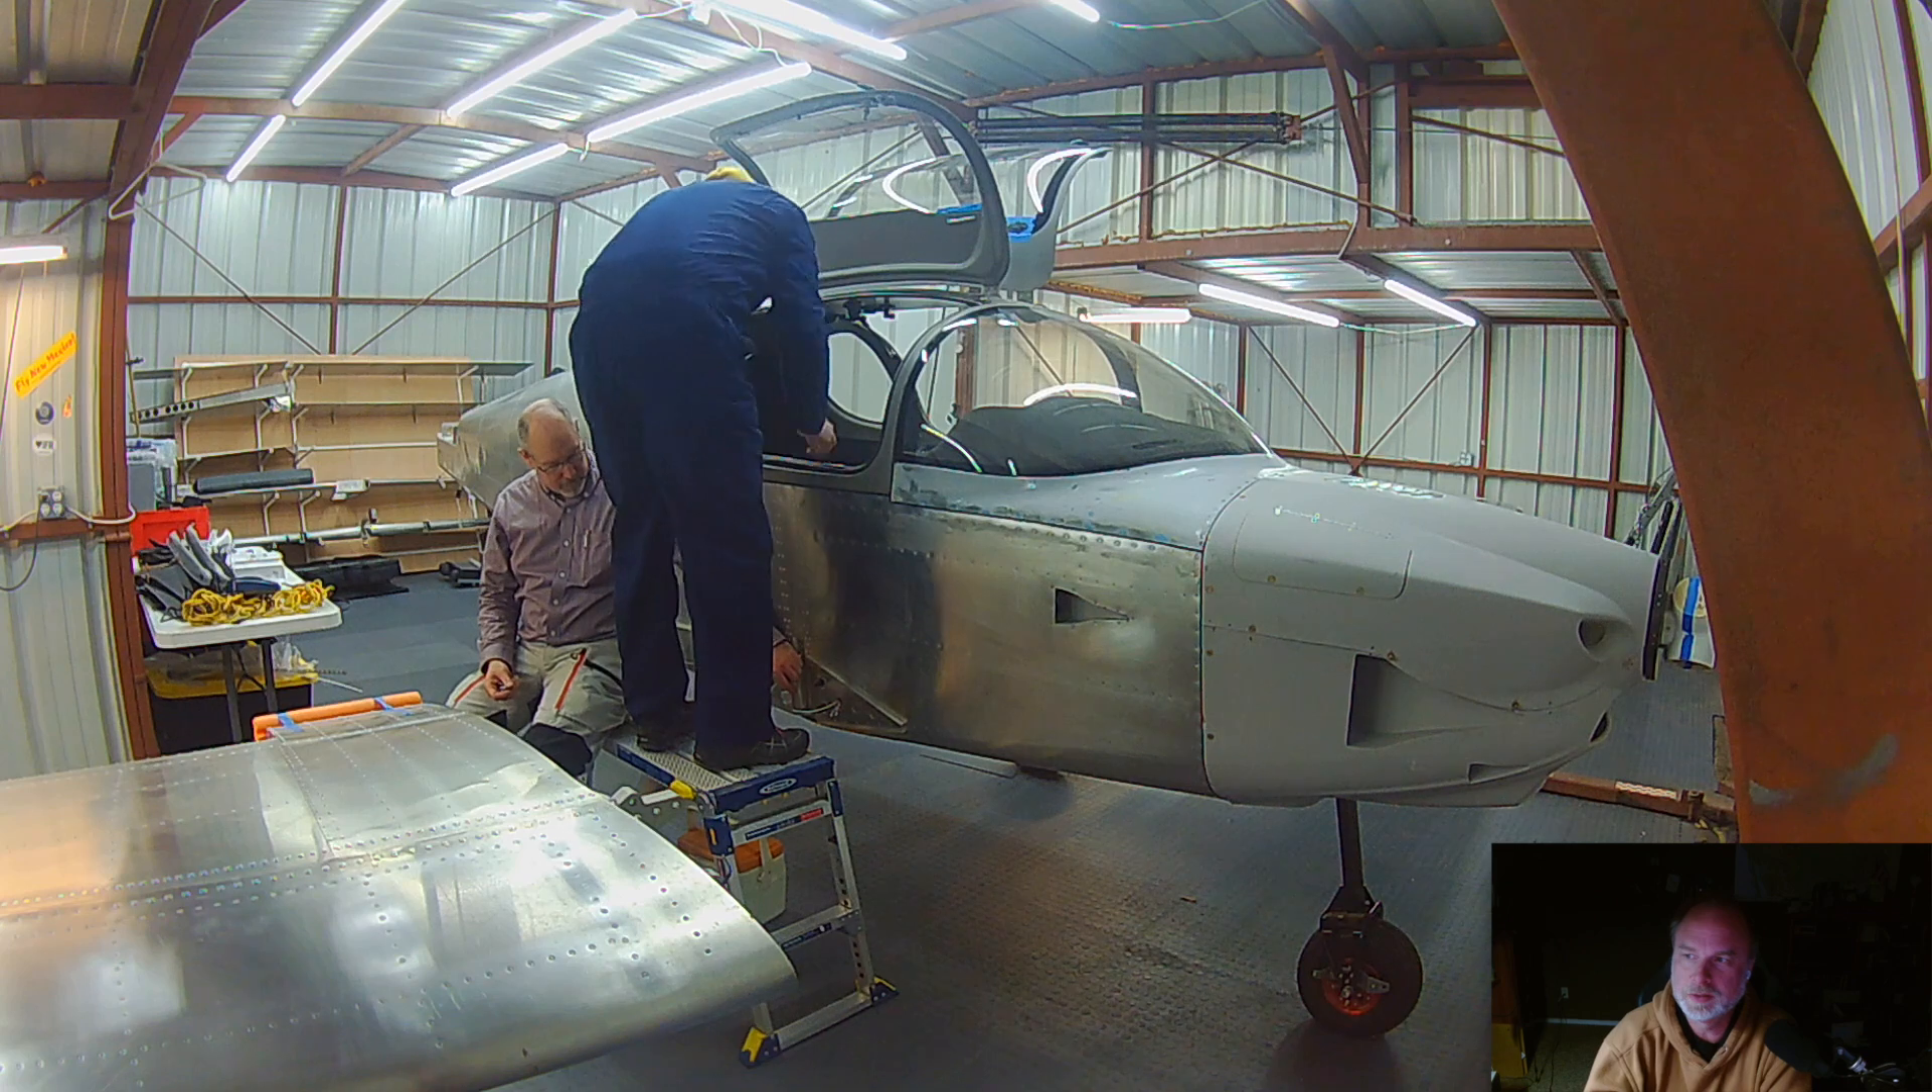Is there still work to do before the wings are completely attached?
Yes.